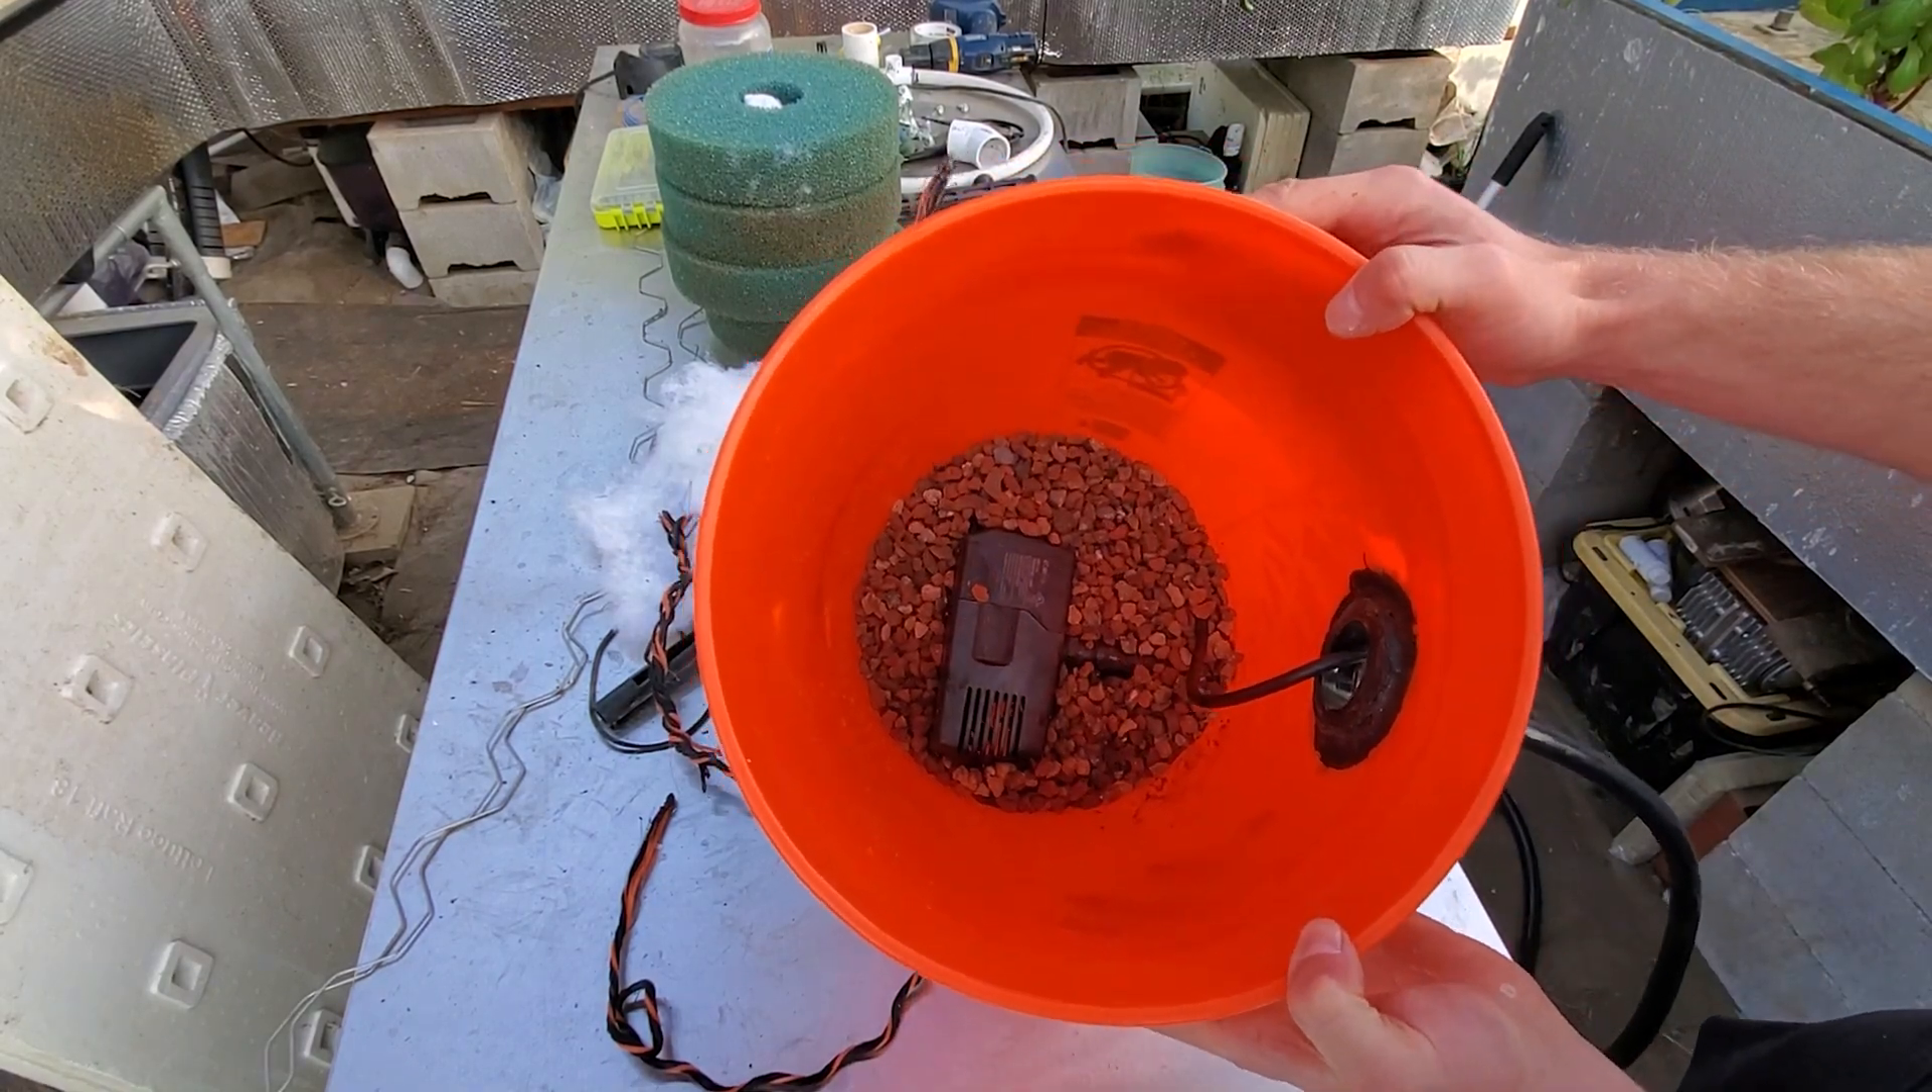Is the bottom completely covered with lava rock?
Yes.